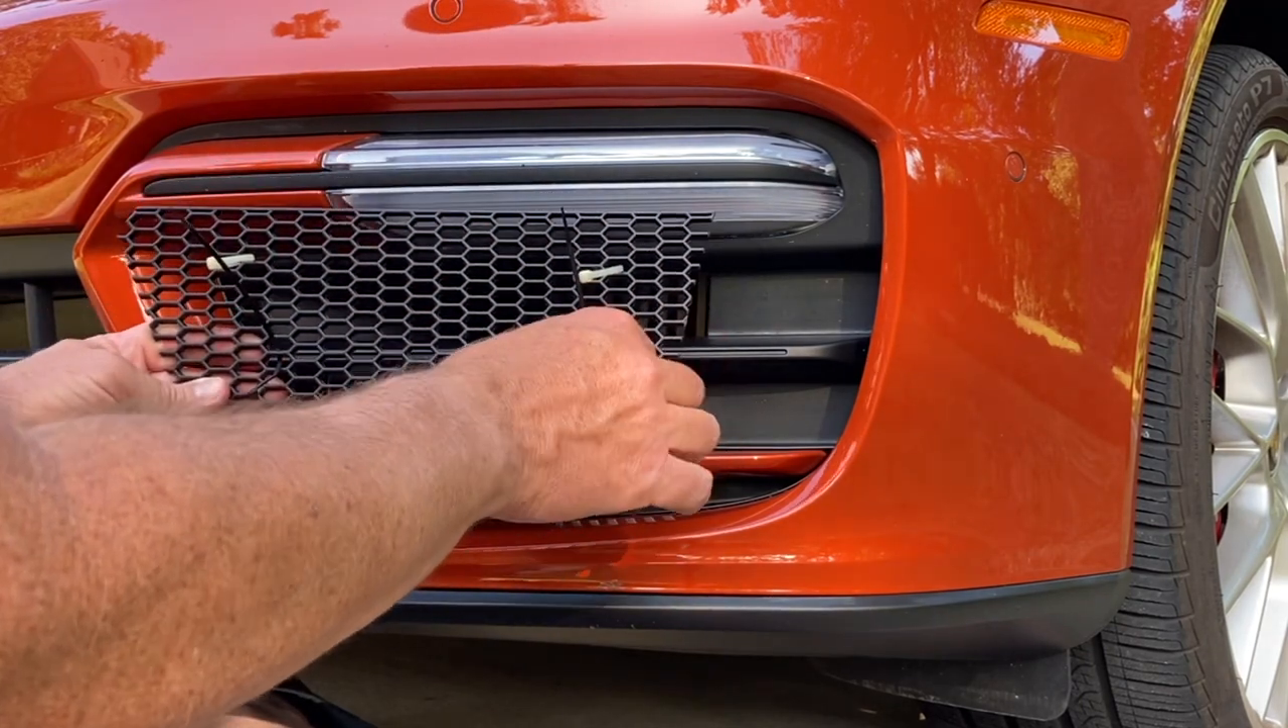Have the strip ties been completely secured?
No.